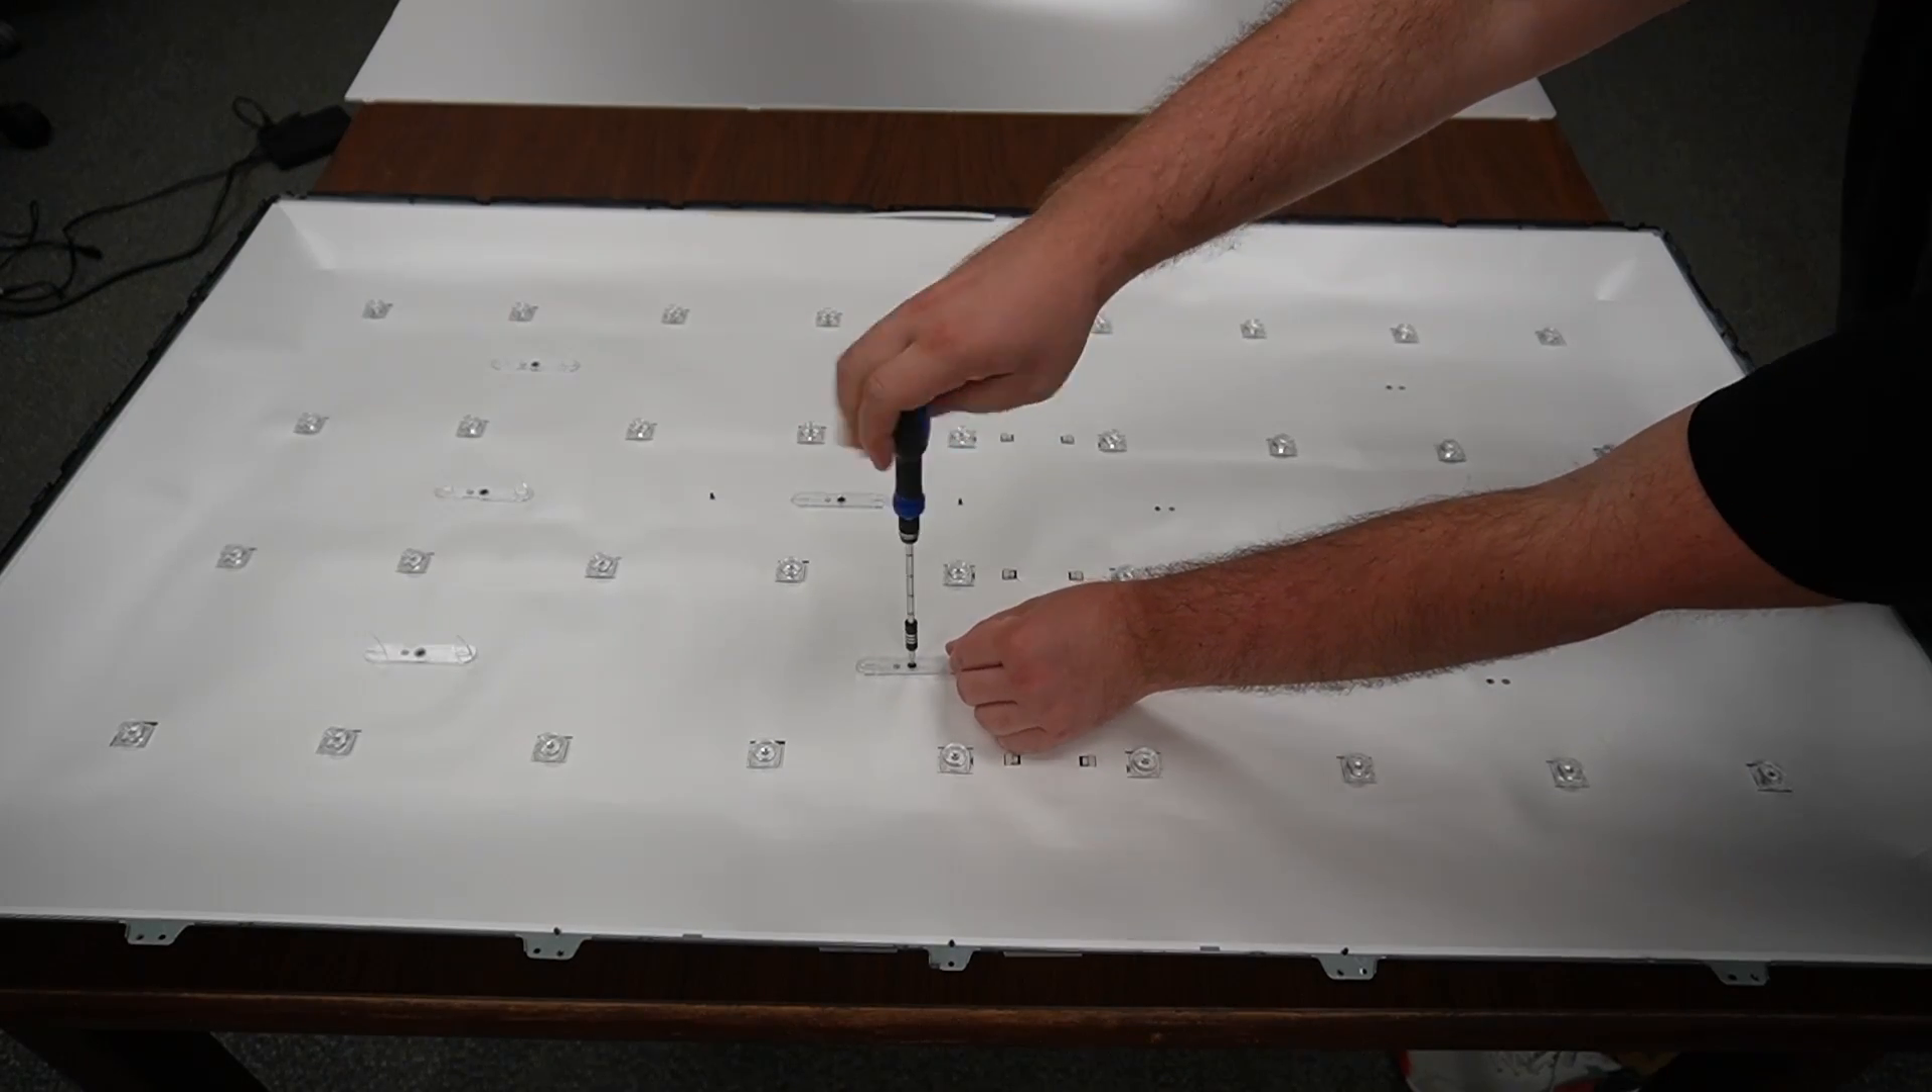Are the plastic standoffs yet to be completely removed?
Yes.